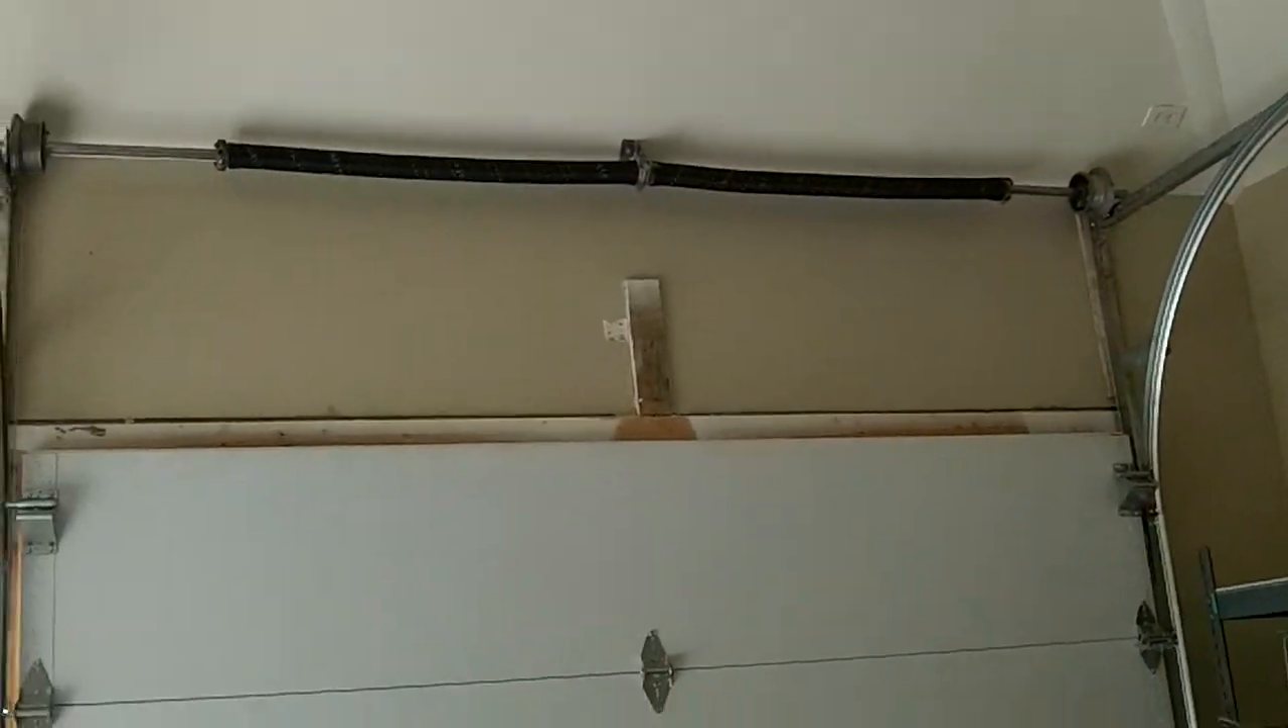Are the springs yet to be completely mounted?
No.